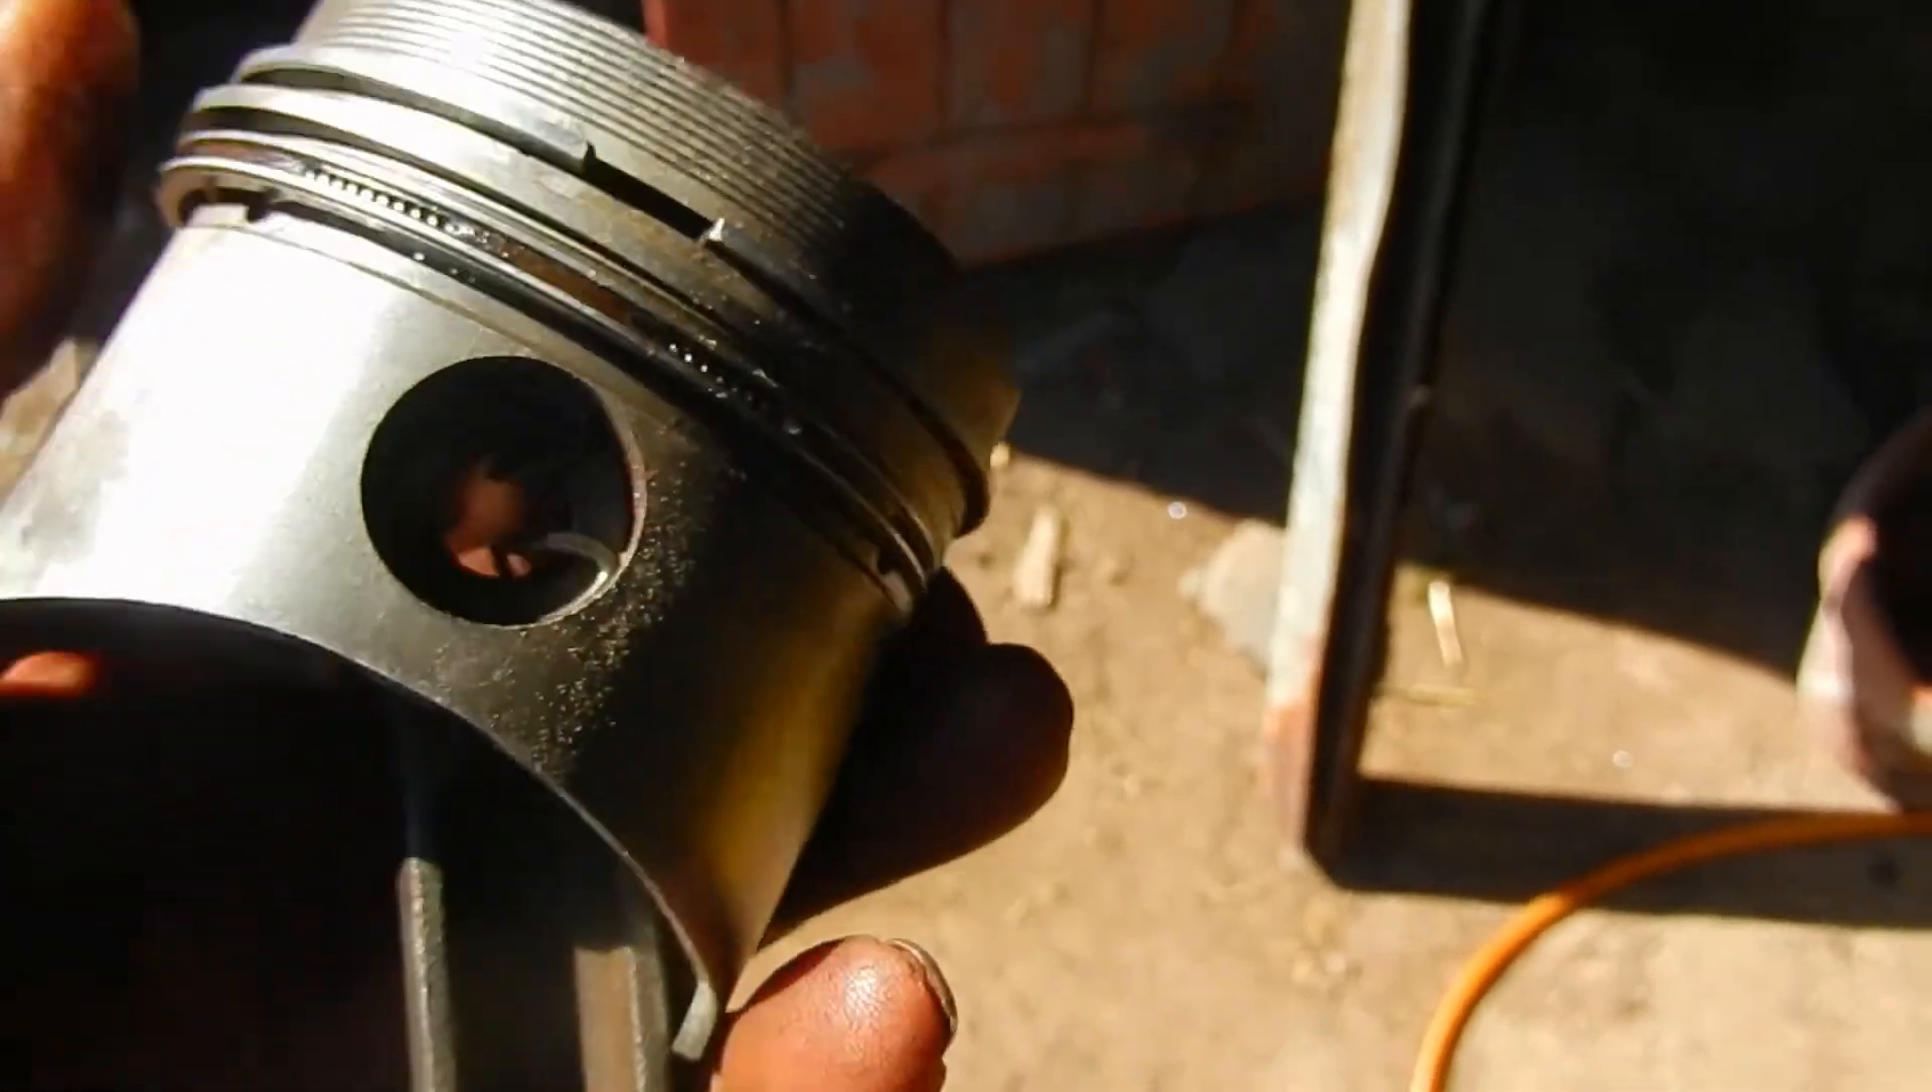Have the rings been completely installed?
Yes.